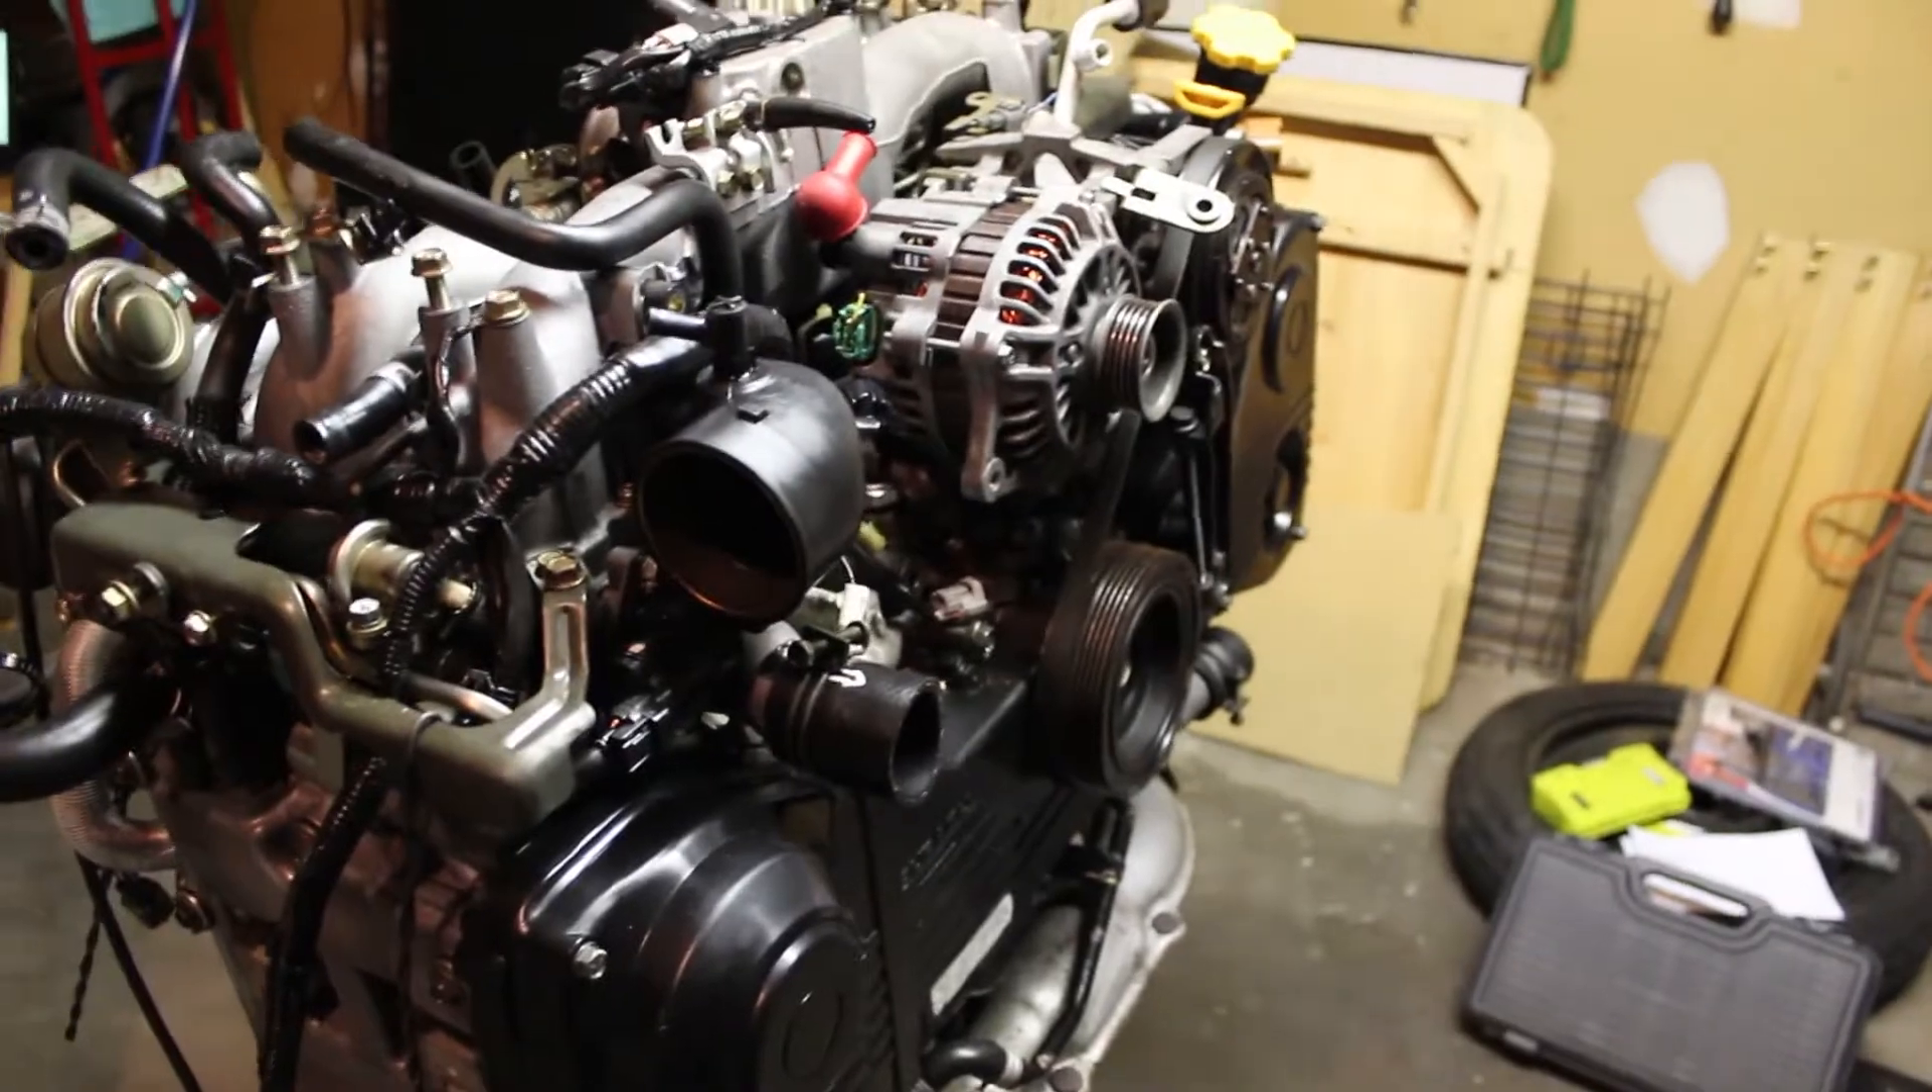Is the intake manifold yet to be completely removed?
Yes.